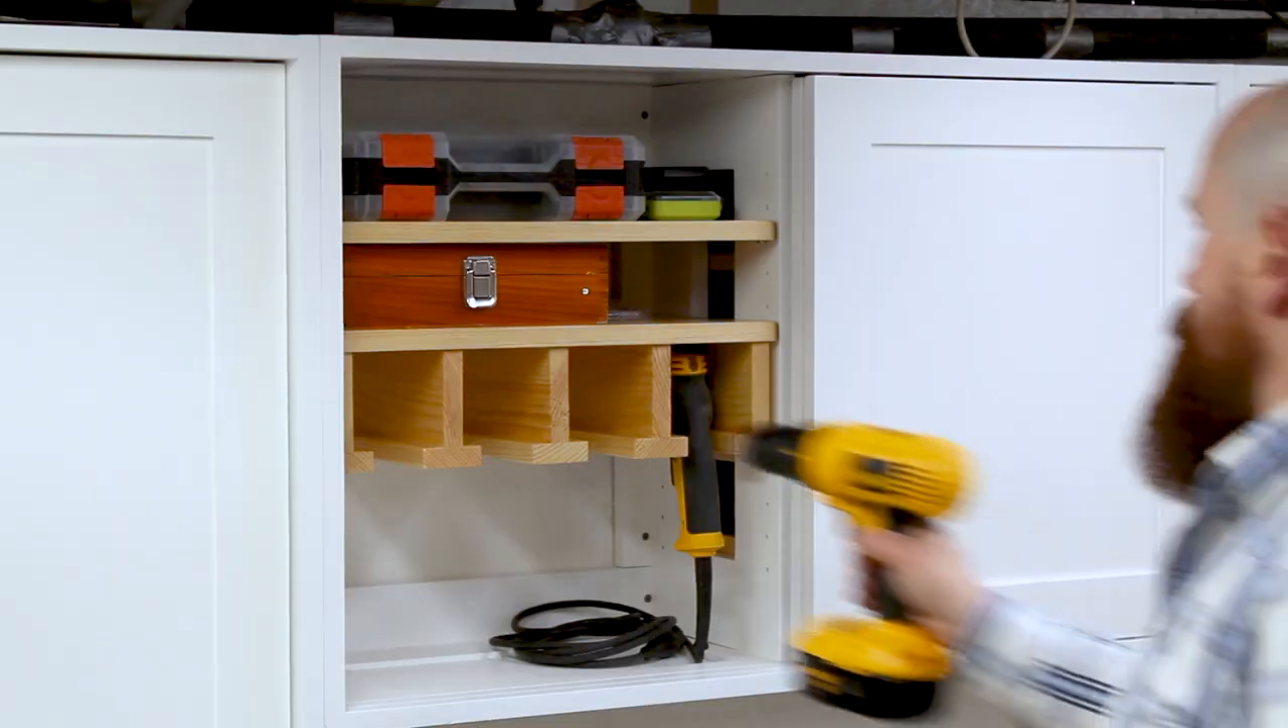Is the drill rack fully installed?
Yes.